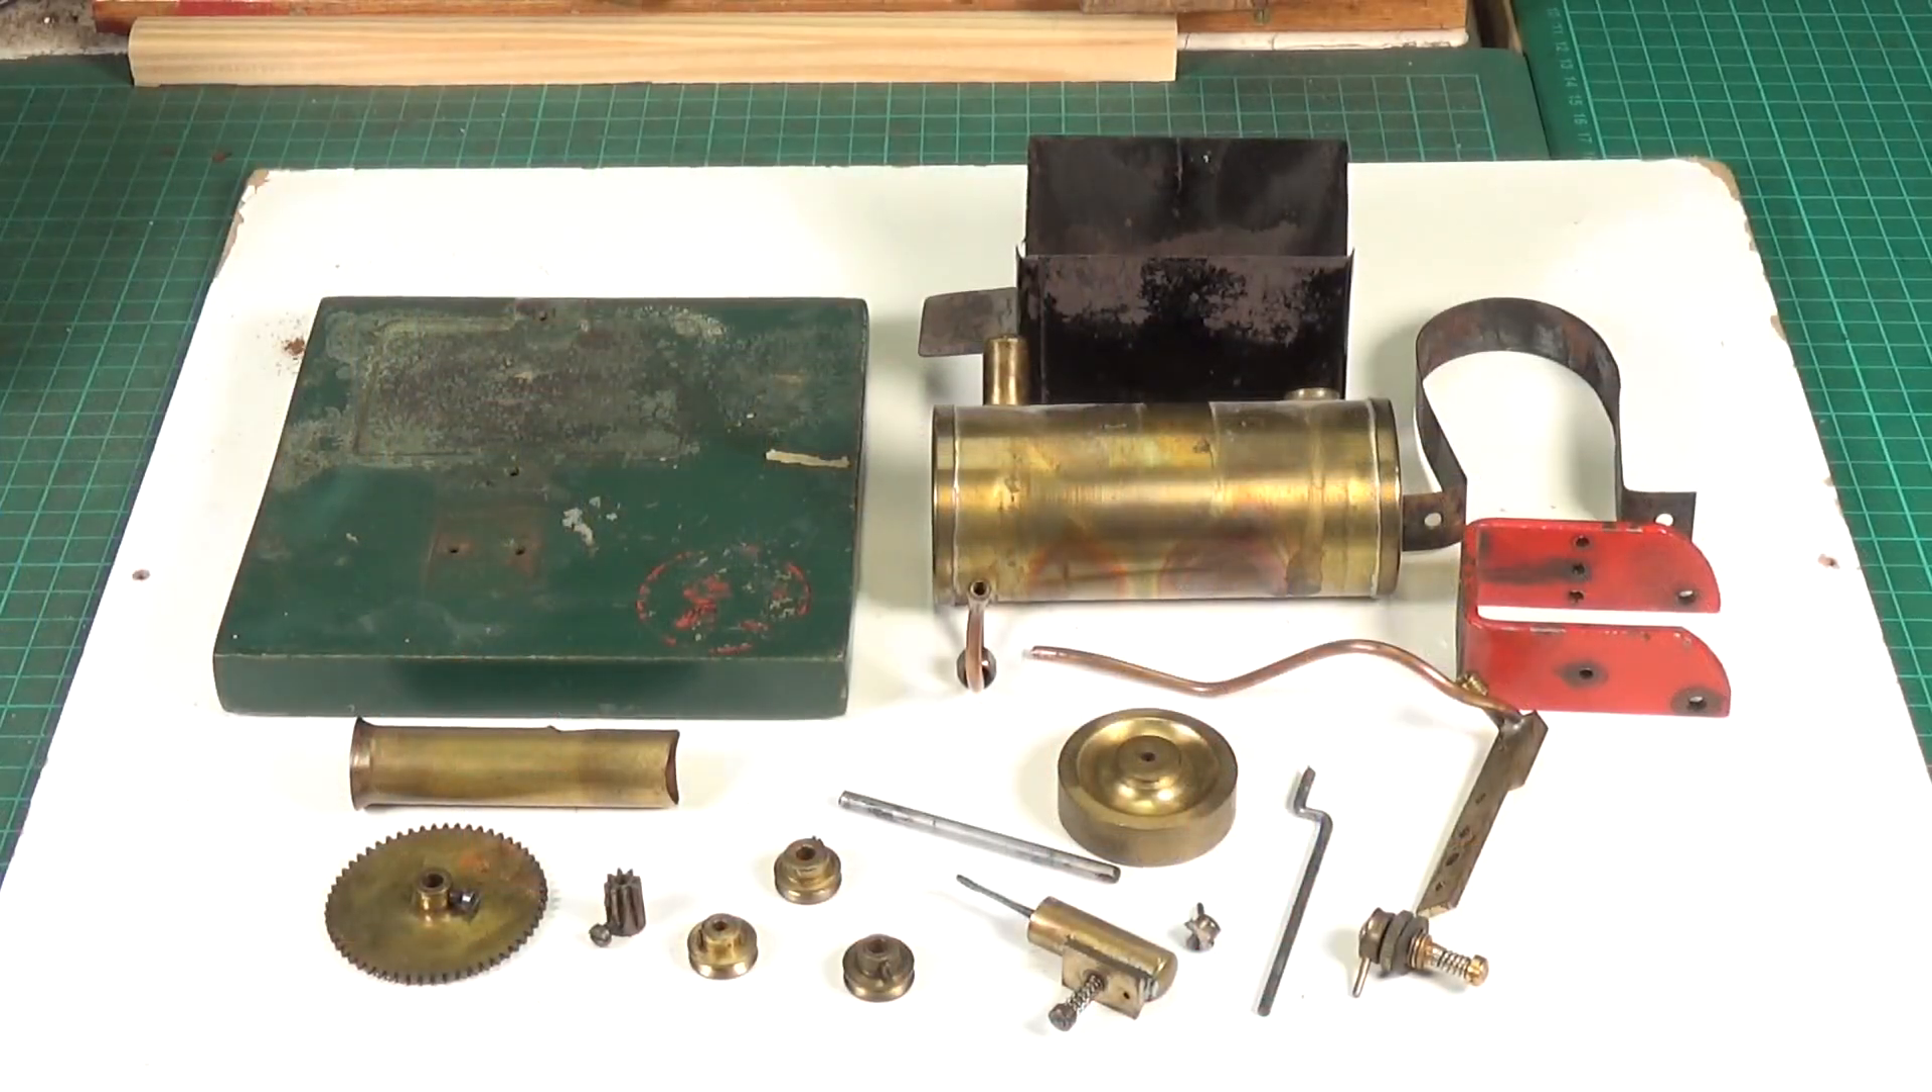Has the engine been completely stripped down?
Yes.